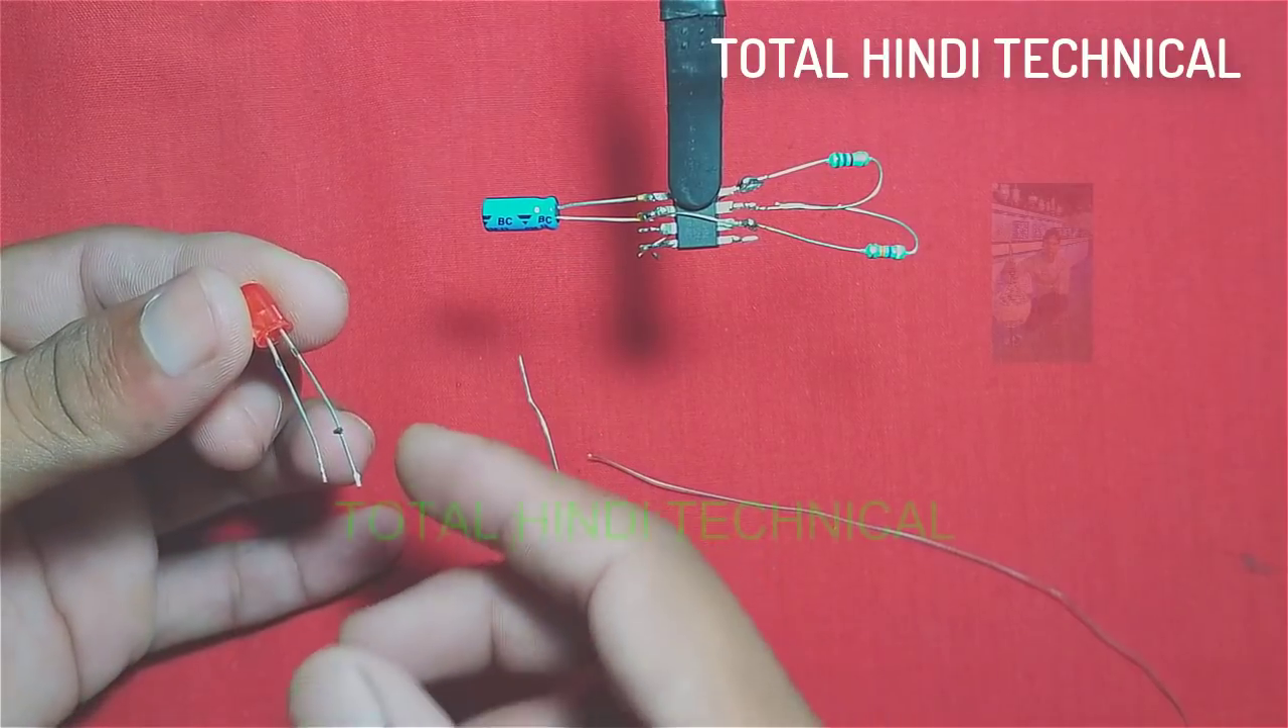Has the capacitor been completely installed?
Yes.